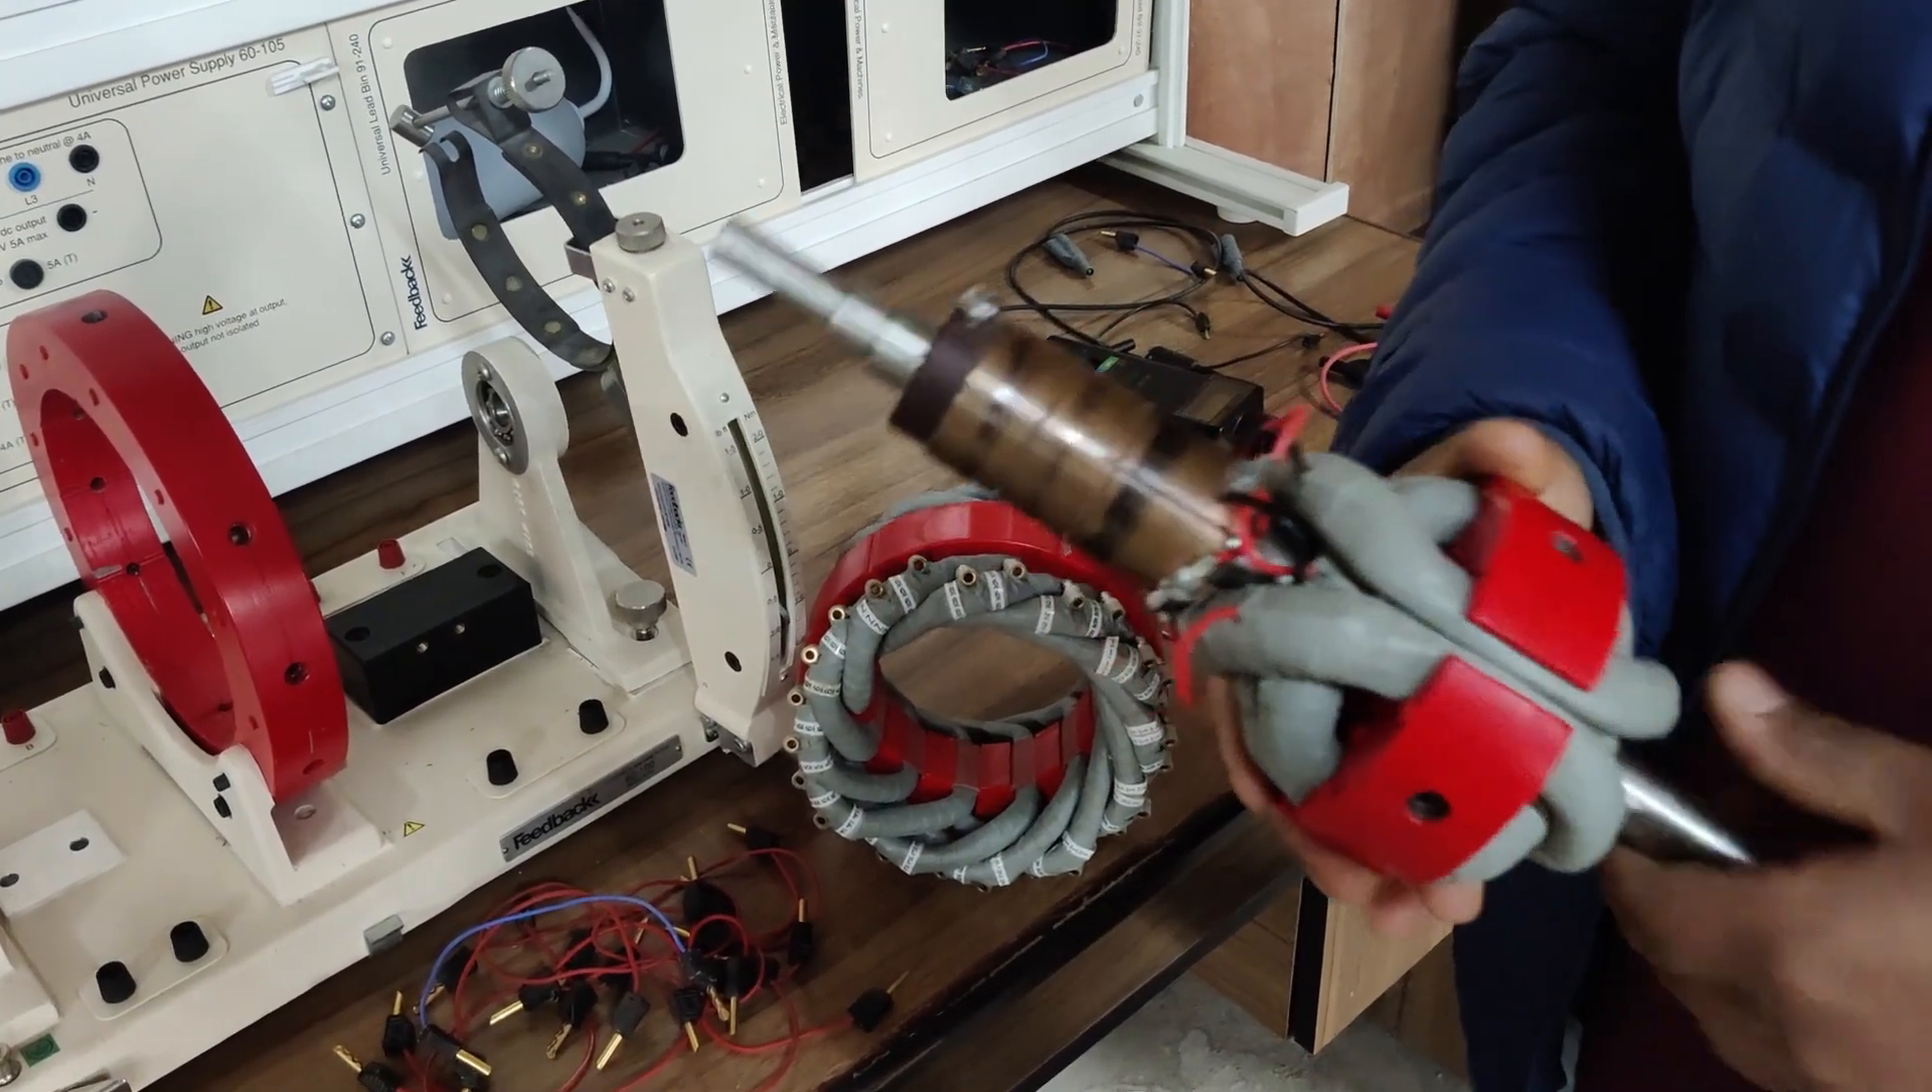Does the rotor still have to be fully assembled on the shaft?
No.